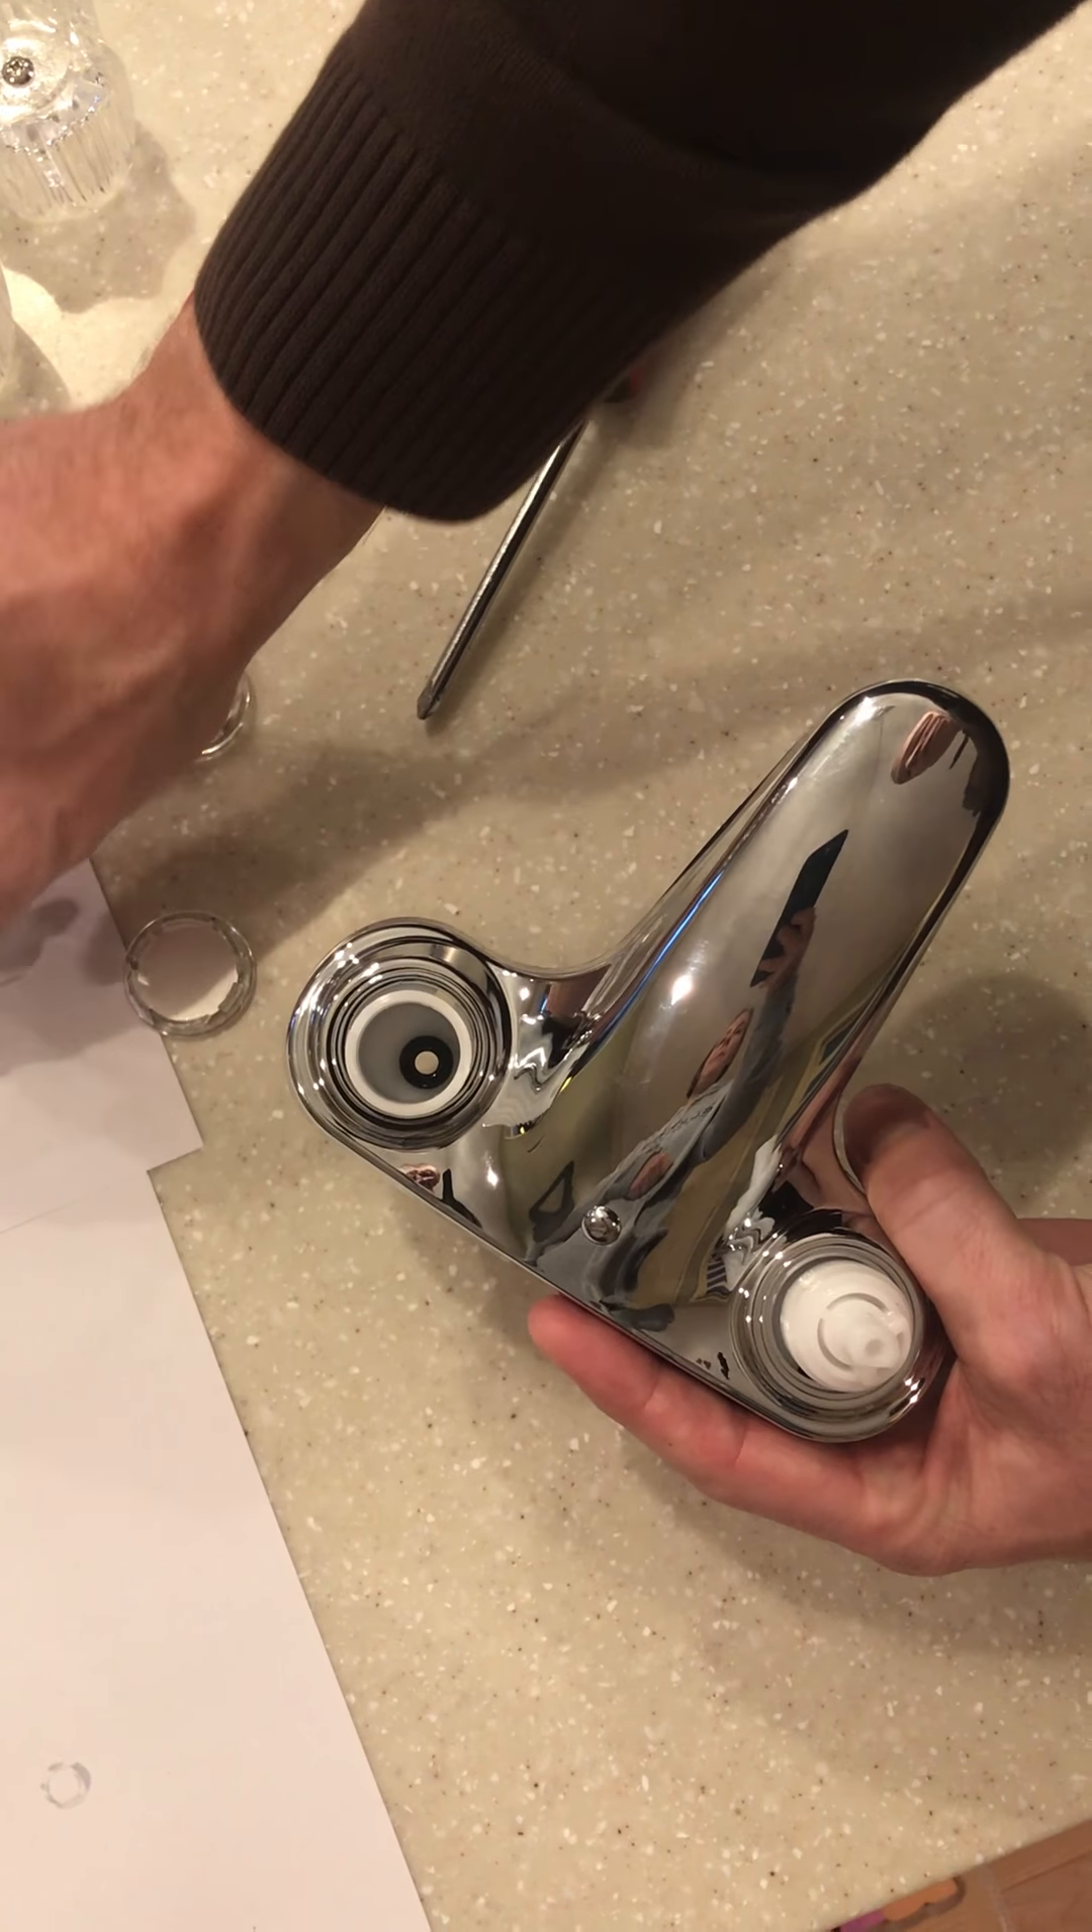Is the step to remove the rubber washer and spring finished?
No.